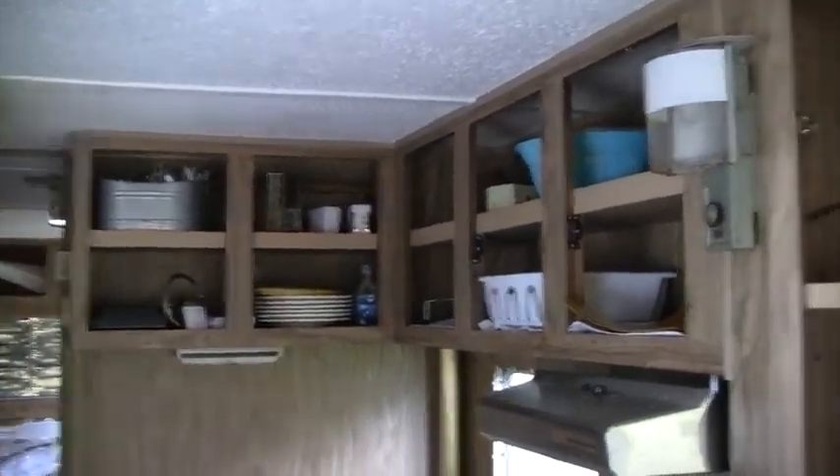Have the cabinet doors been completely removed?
Yes.